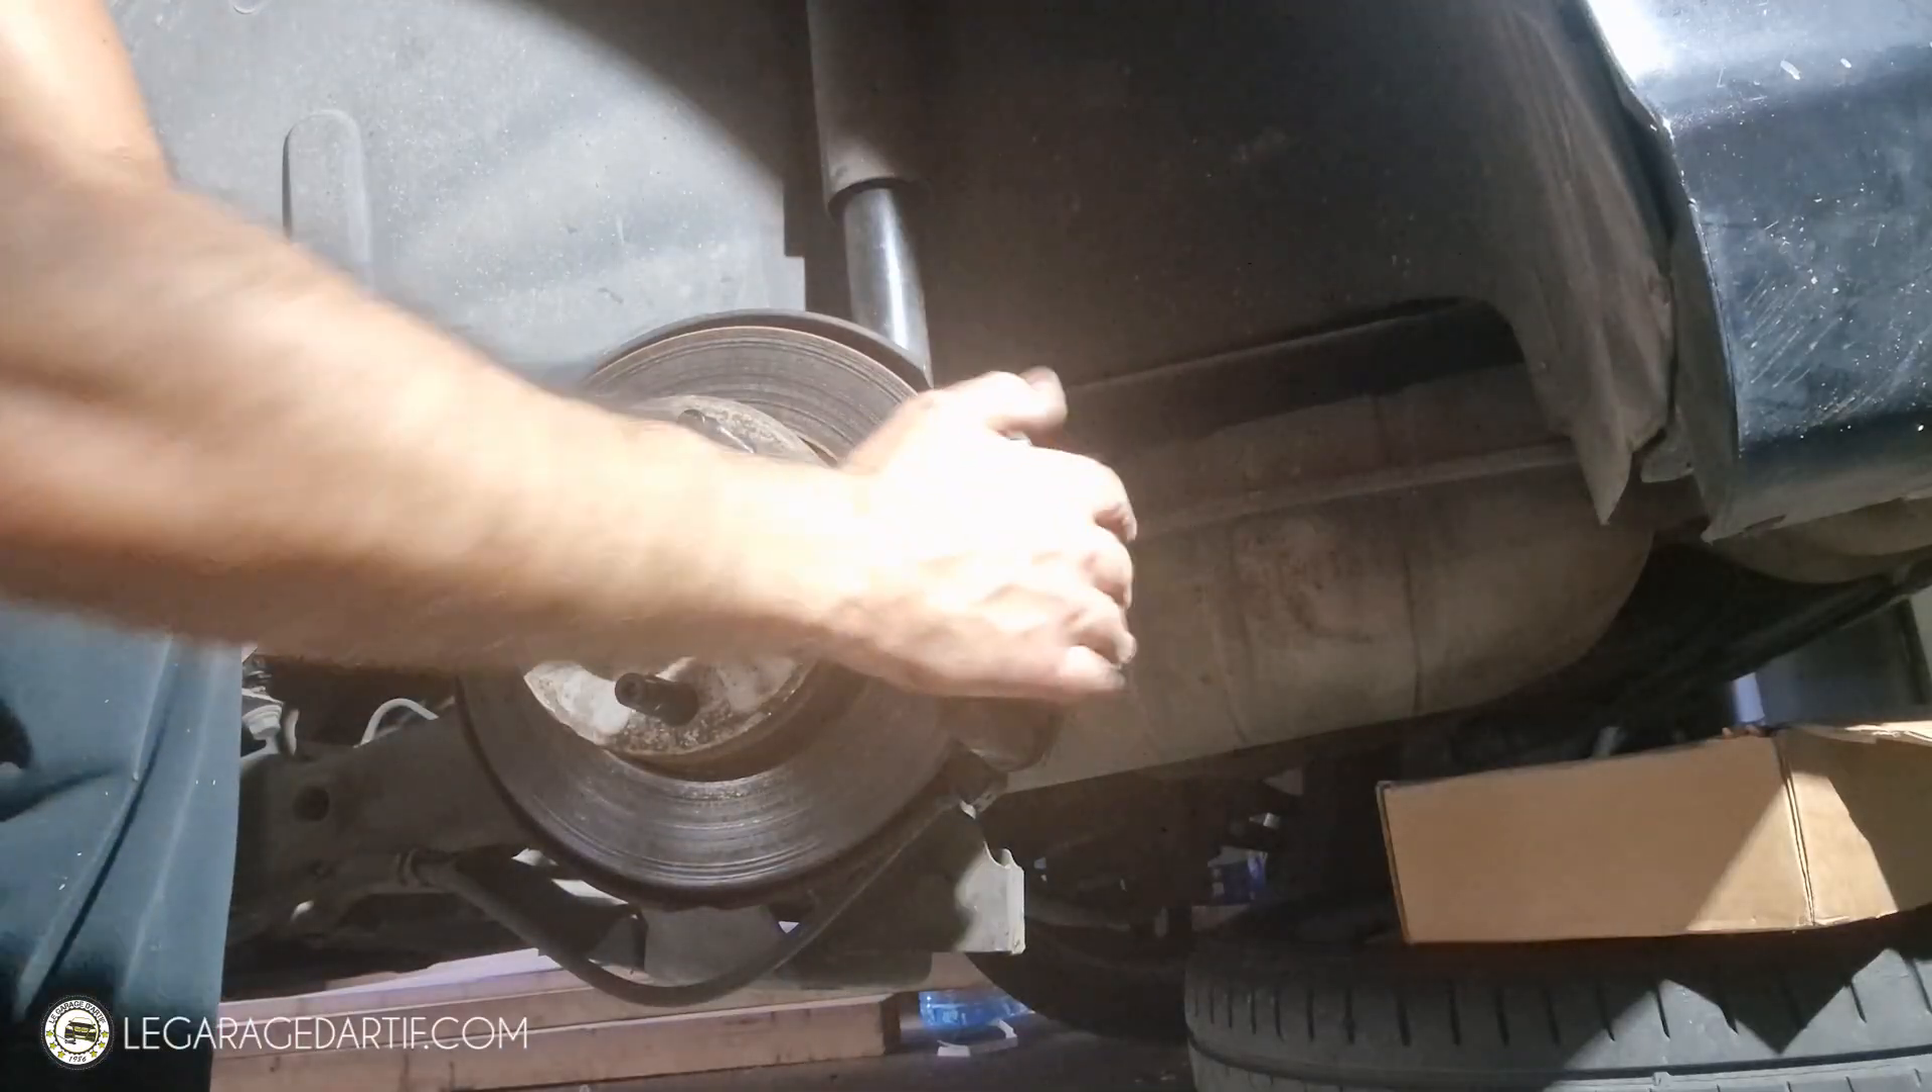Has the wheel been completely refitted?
No.